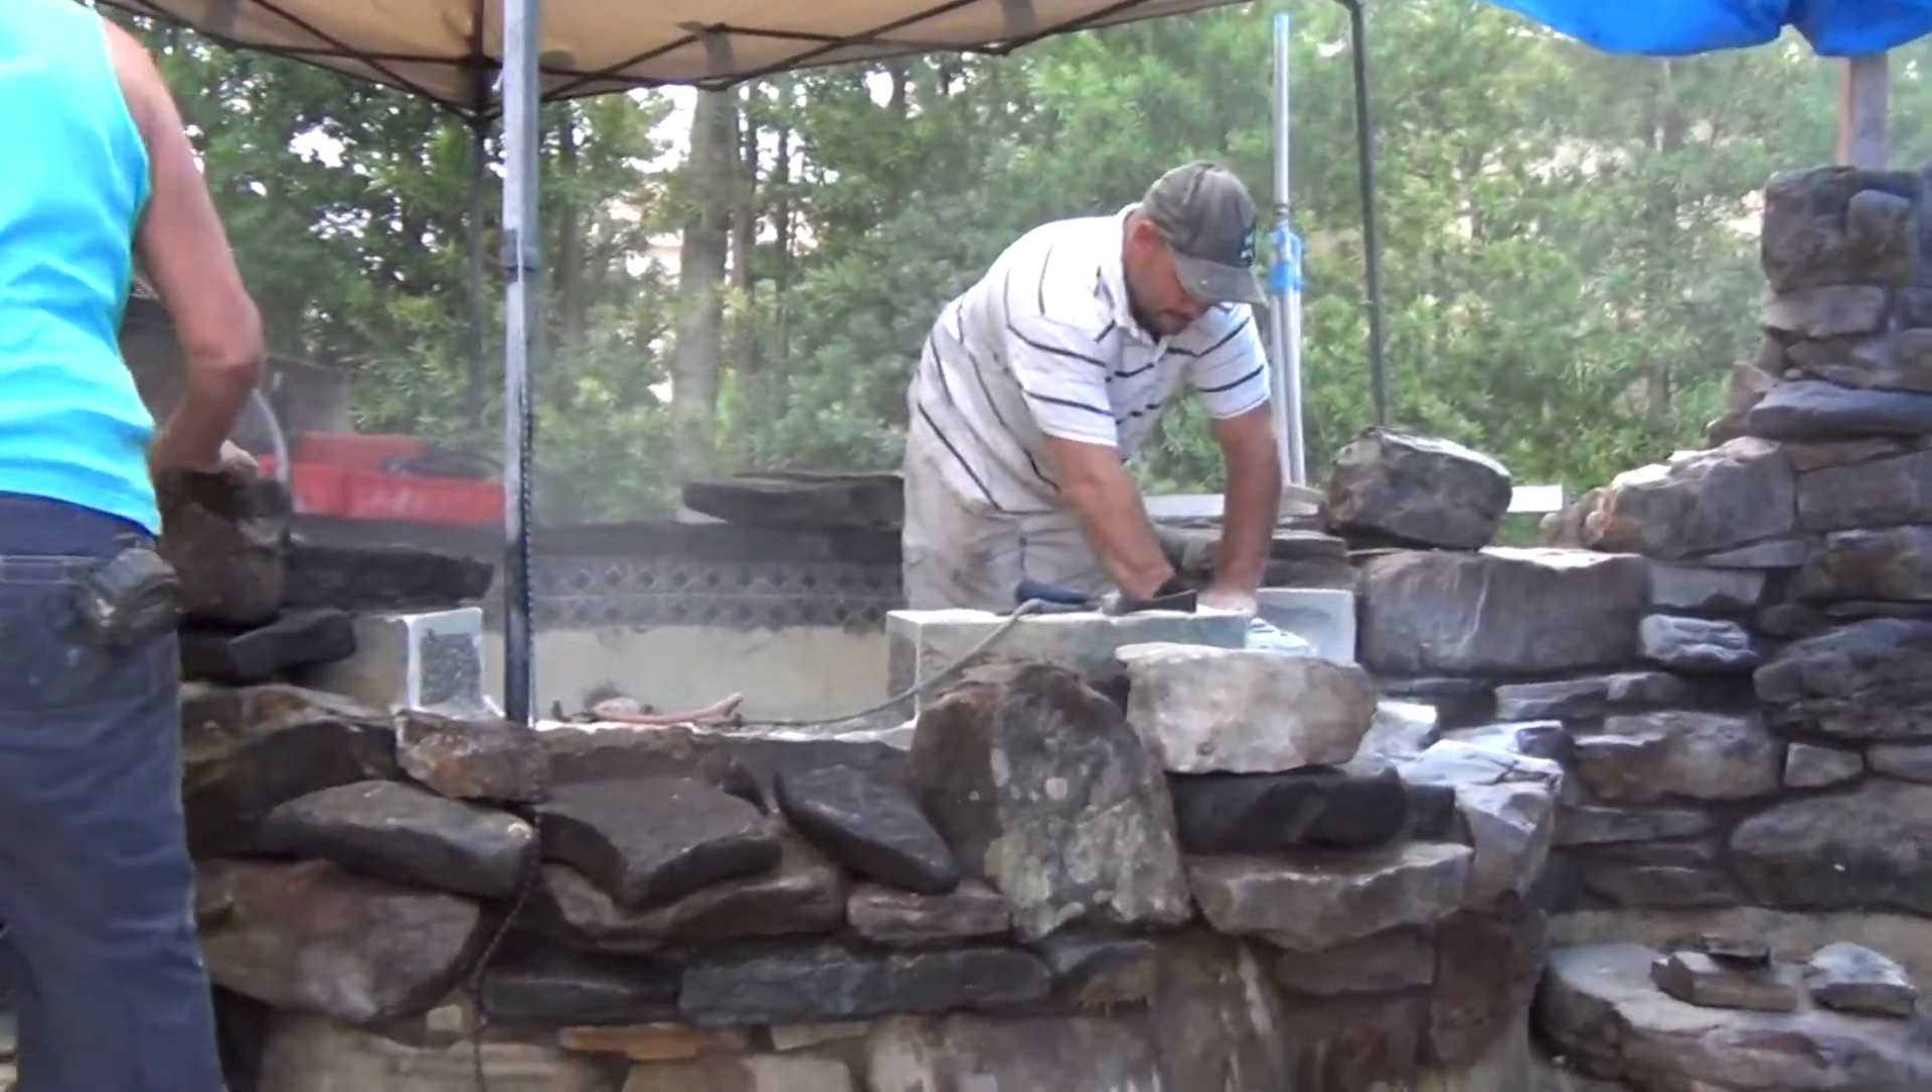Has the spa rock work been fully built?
No.